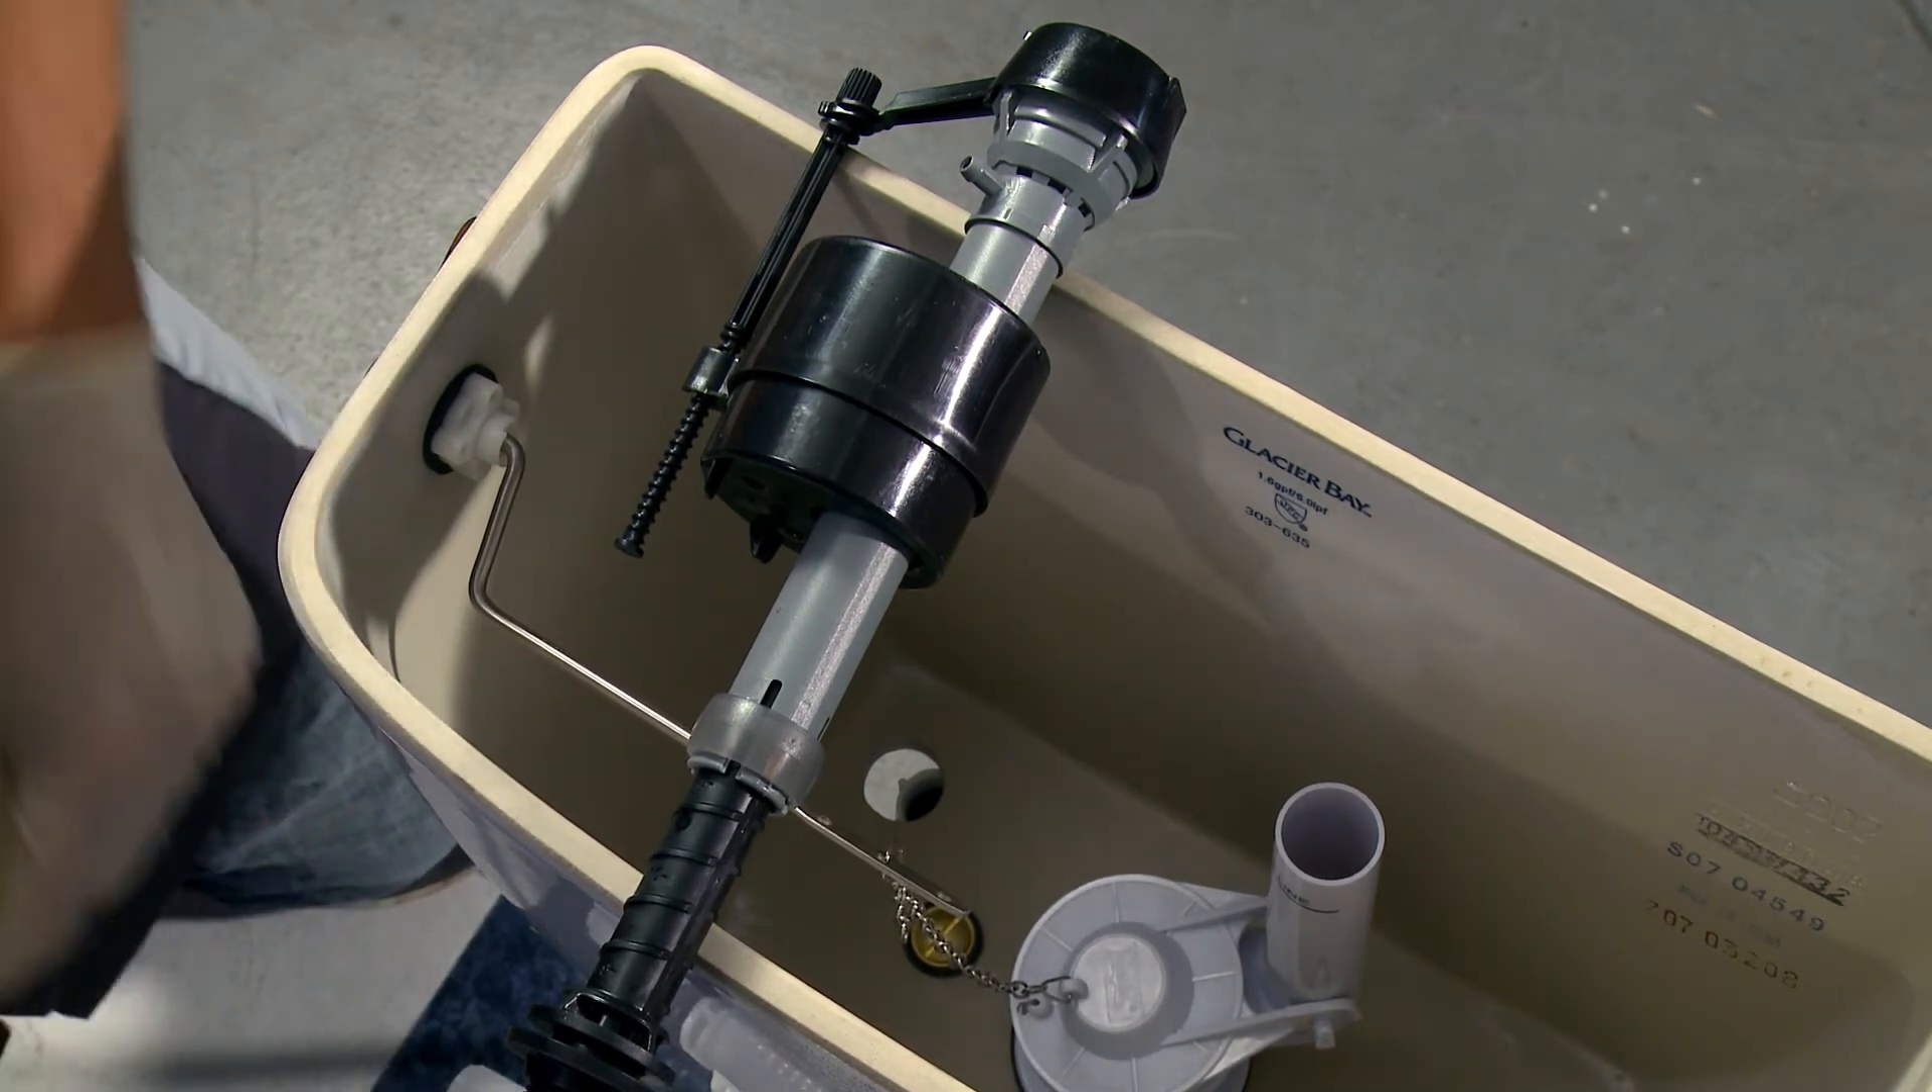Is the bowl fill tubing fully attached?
No.